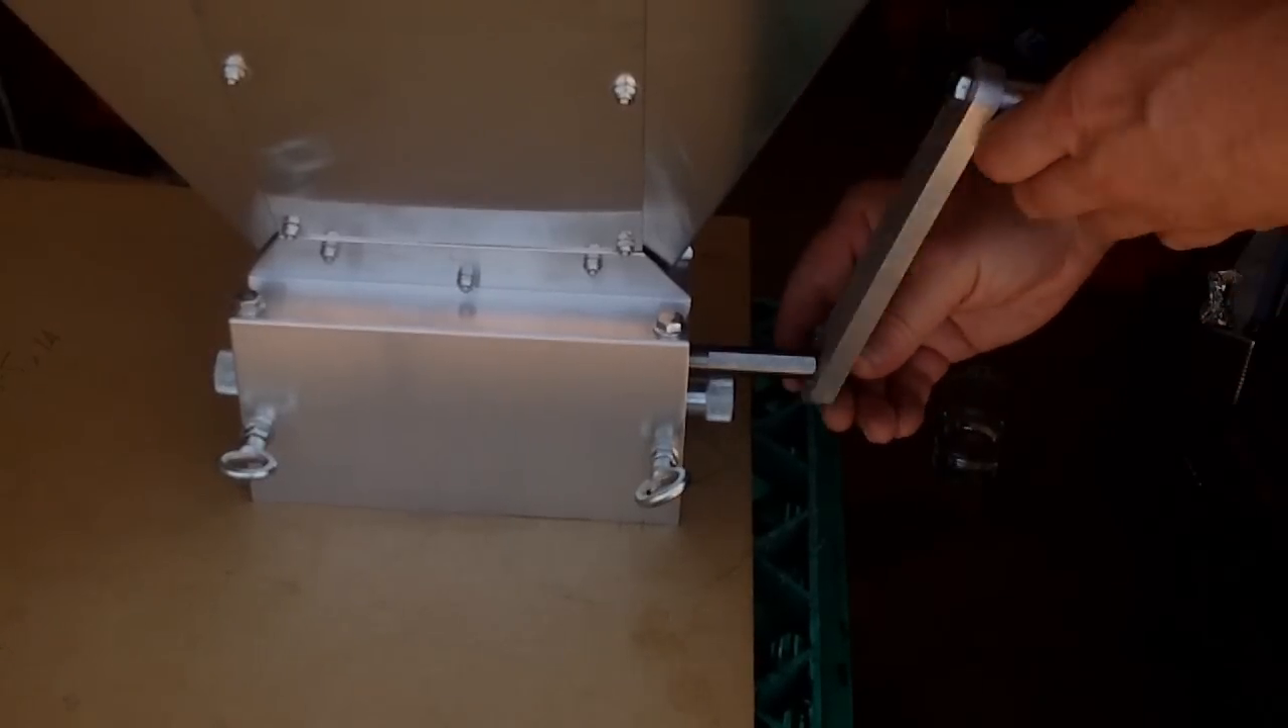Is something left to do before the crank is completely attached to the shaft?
Yes.